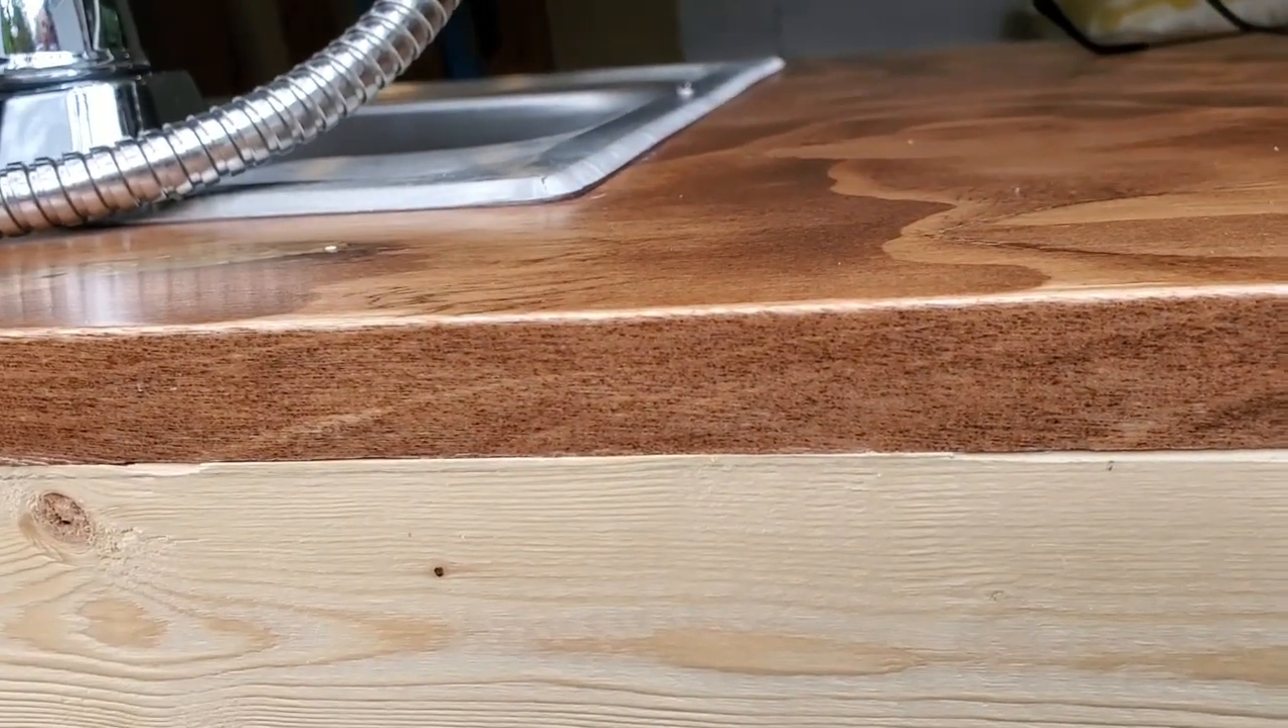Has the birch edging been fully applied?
Yes.